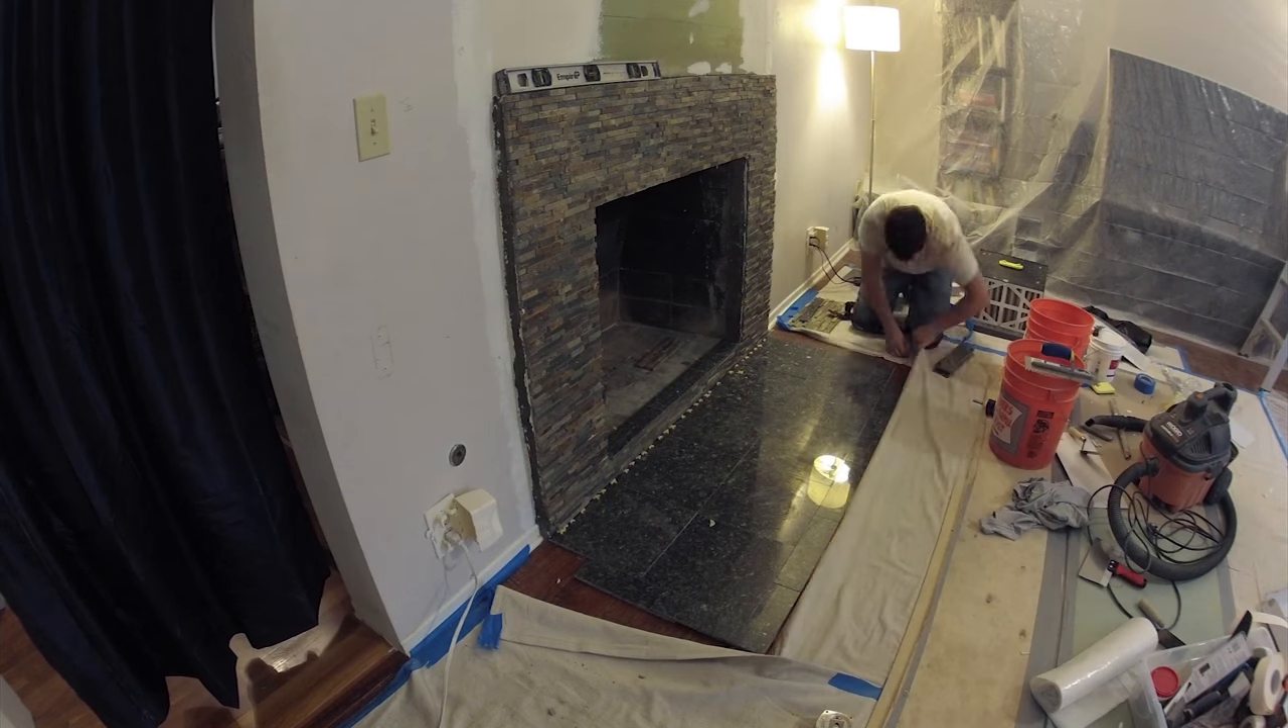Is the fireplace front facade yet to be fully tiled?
No.